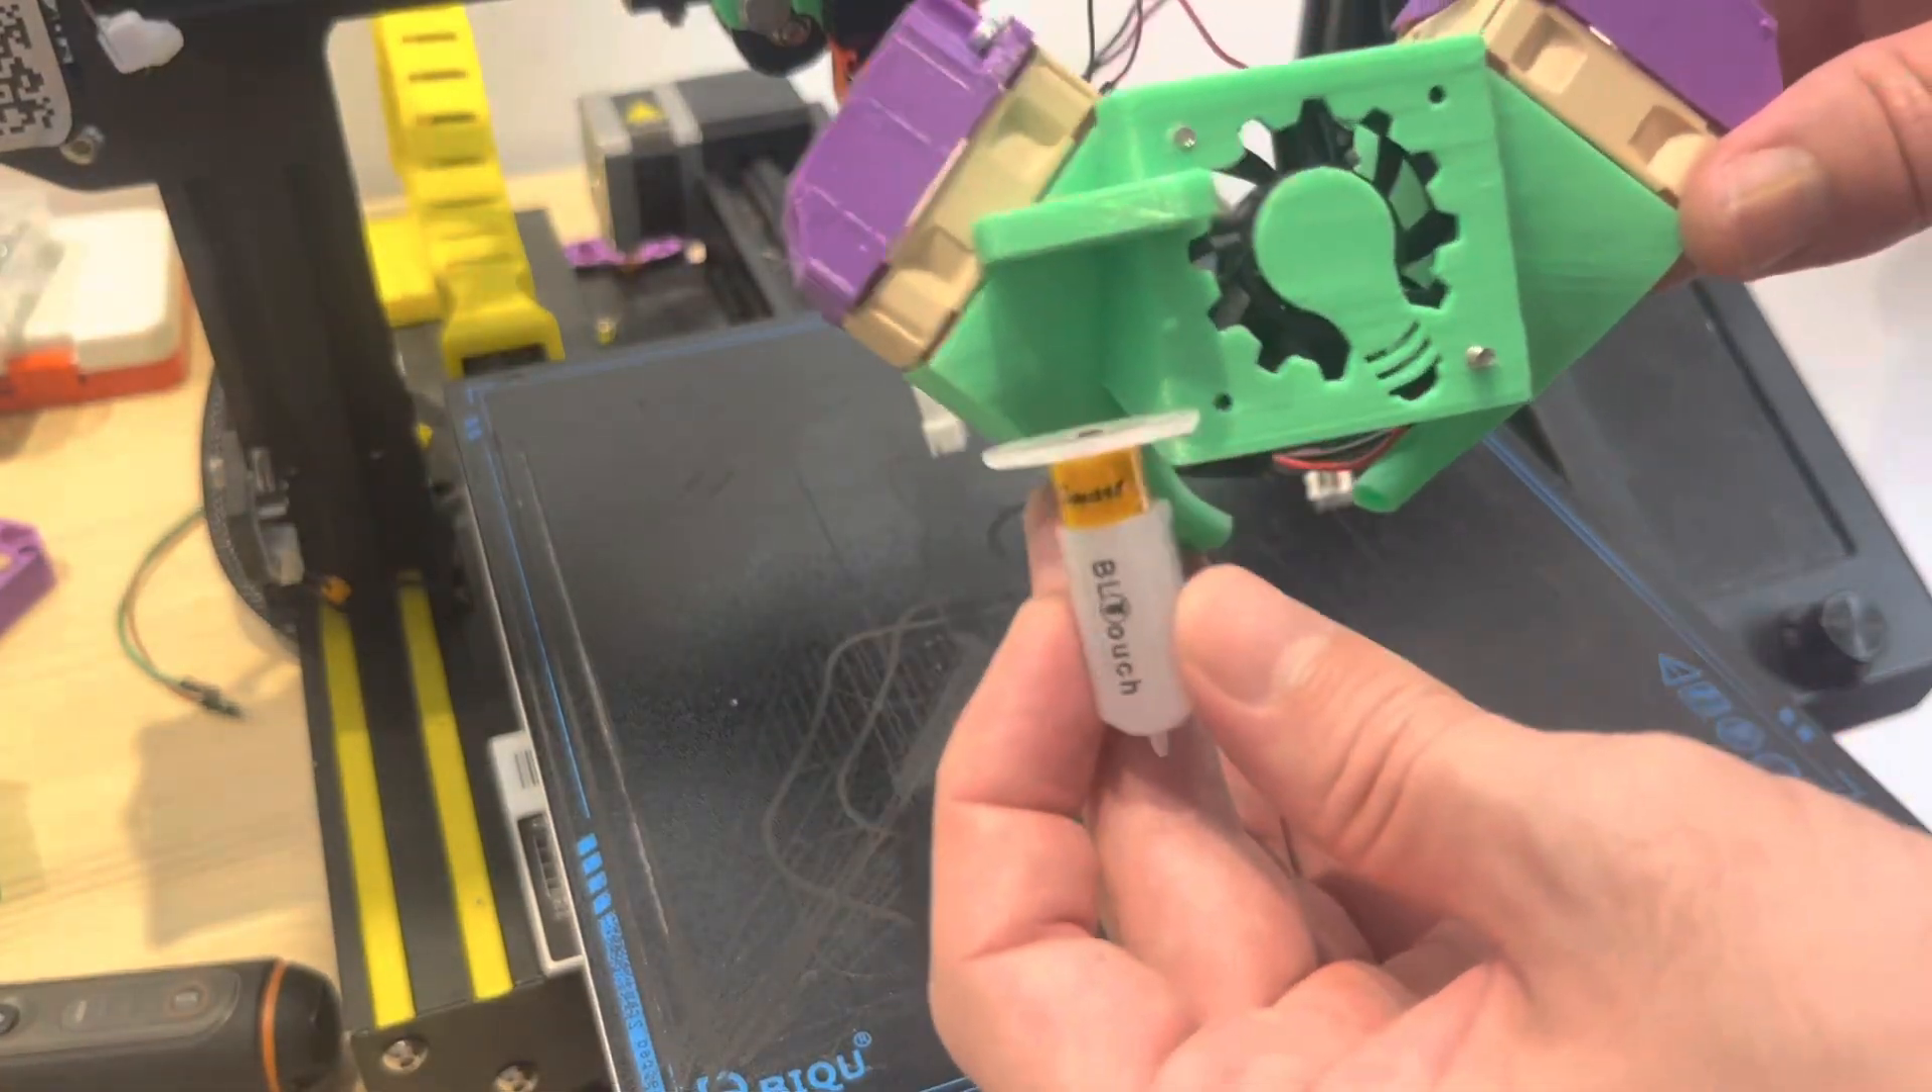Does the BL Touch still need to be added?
Yes.